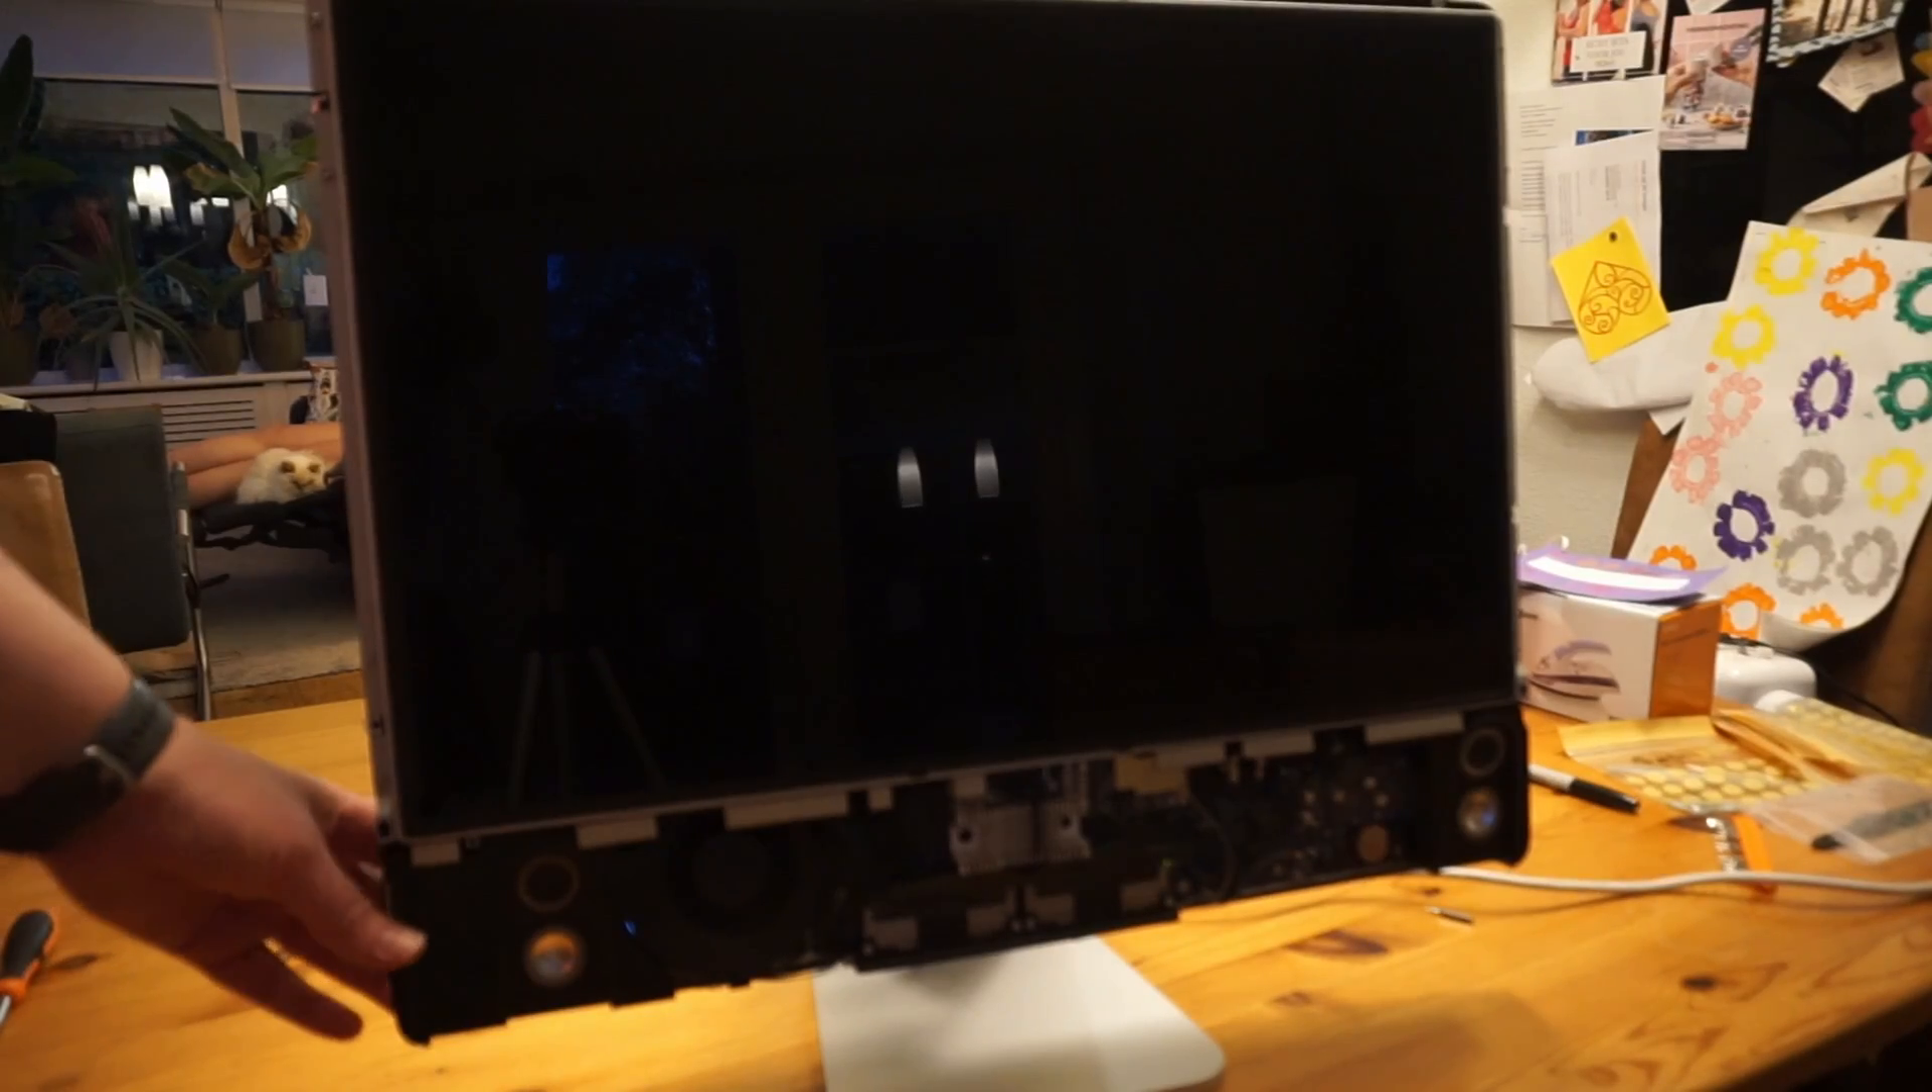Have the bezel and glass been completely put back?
No.